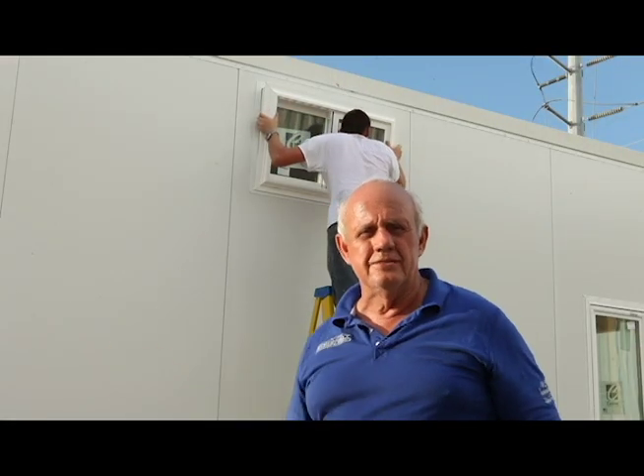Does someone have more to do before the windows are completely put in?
Yes.